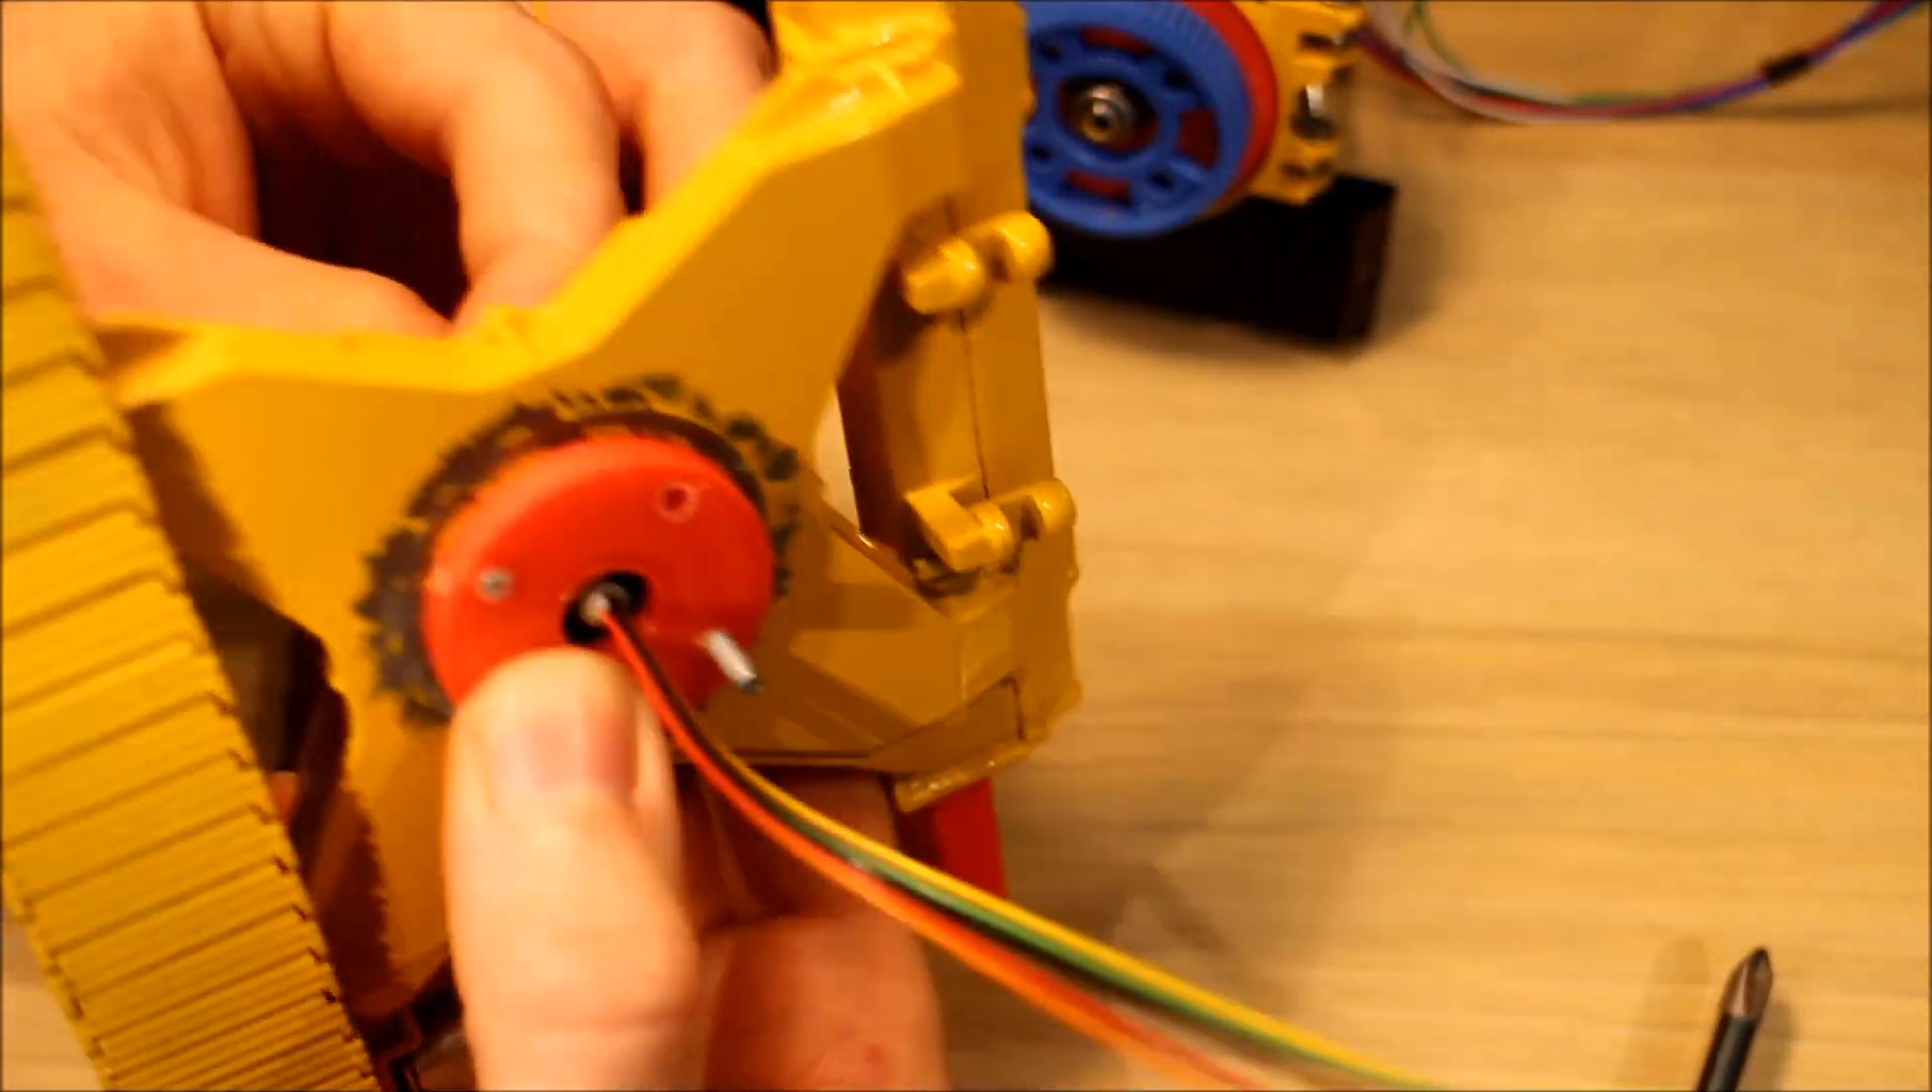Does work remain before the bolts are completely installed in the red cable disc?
Yes.